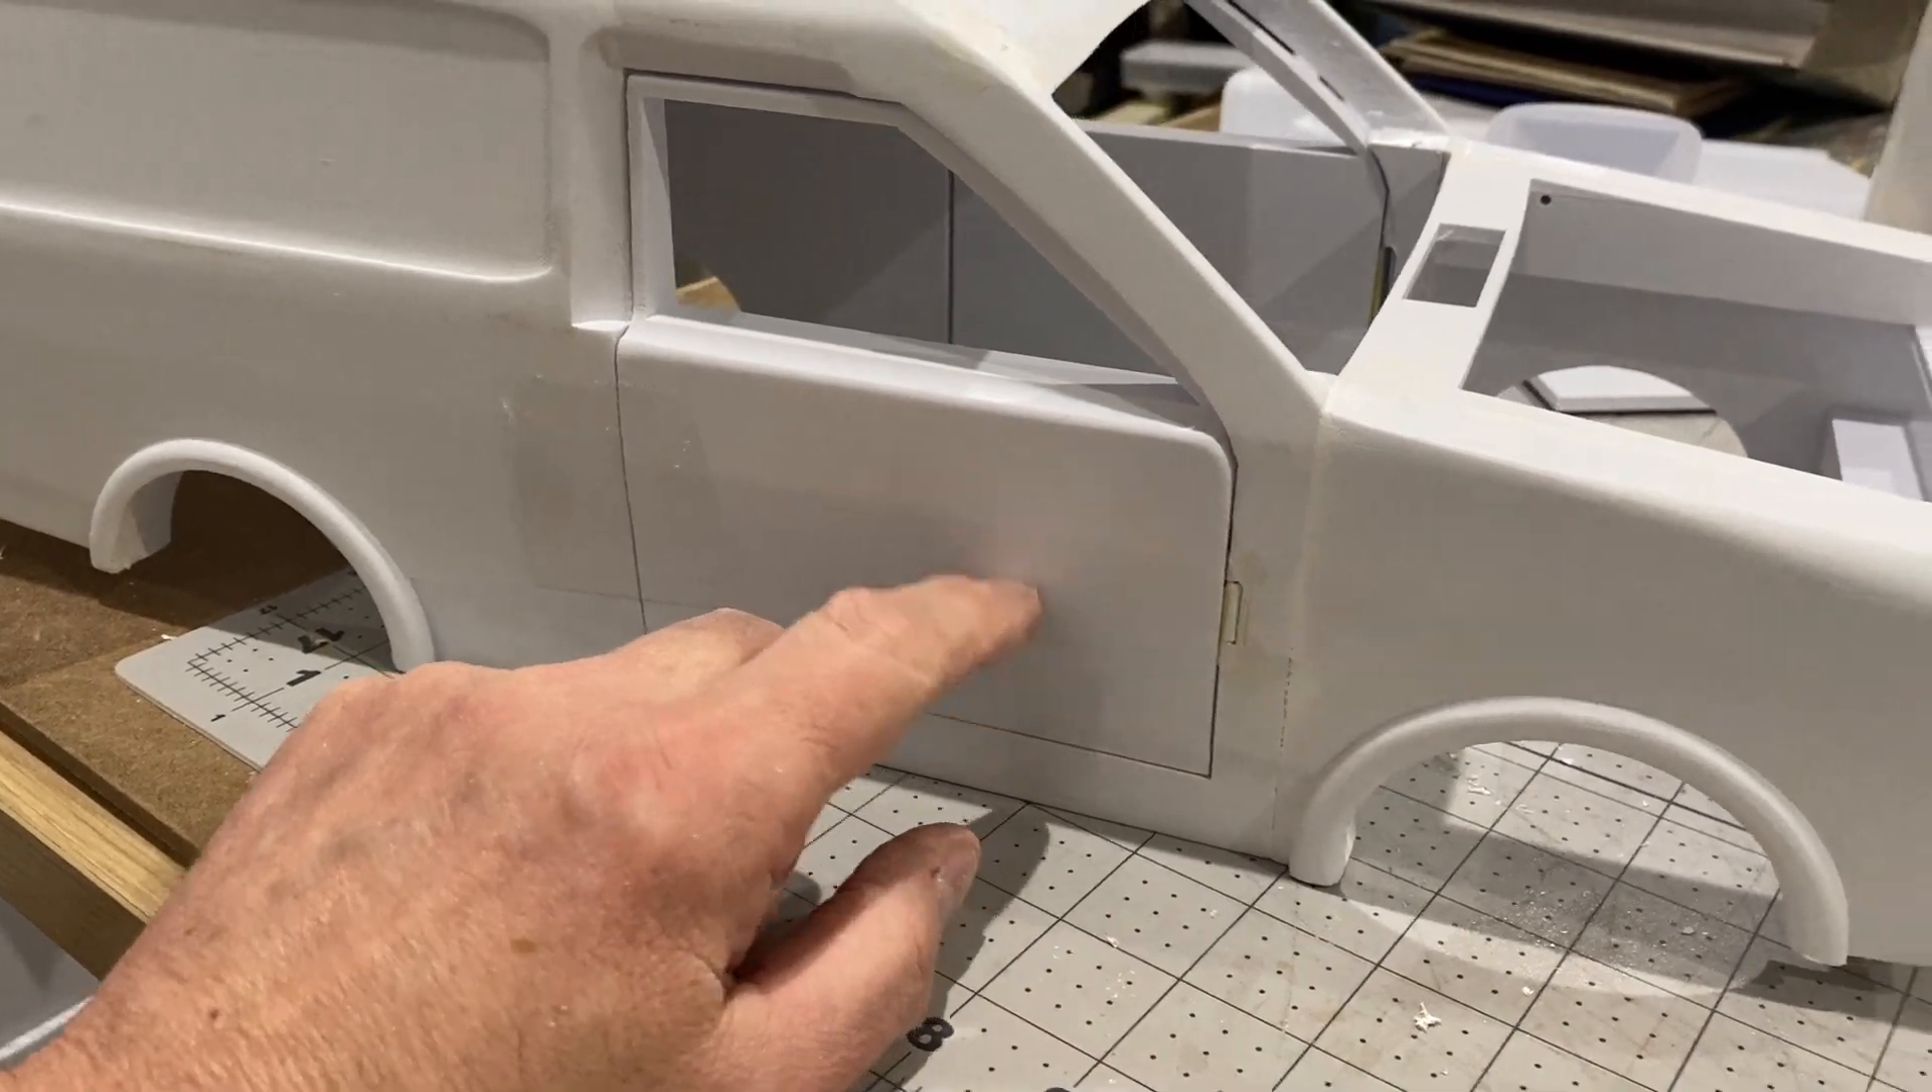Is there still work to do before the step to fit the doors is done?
No.